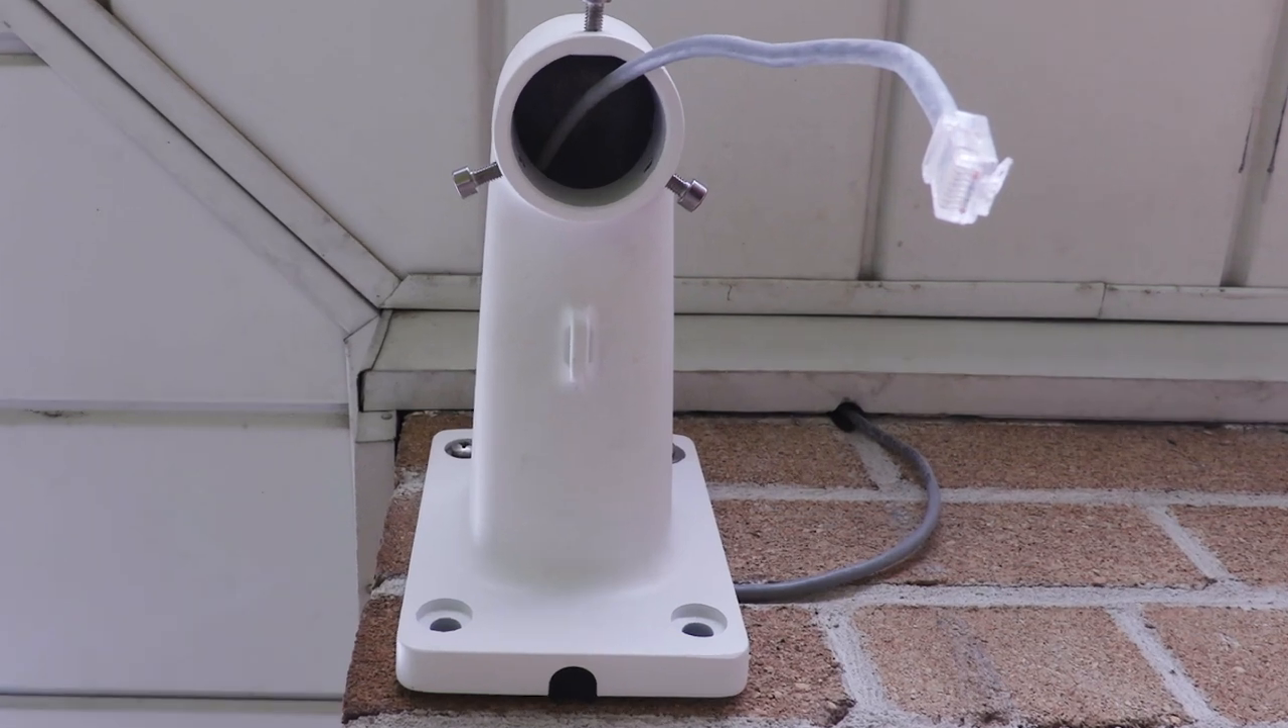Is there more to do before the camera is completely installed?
Yes.